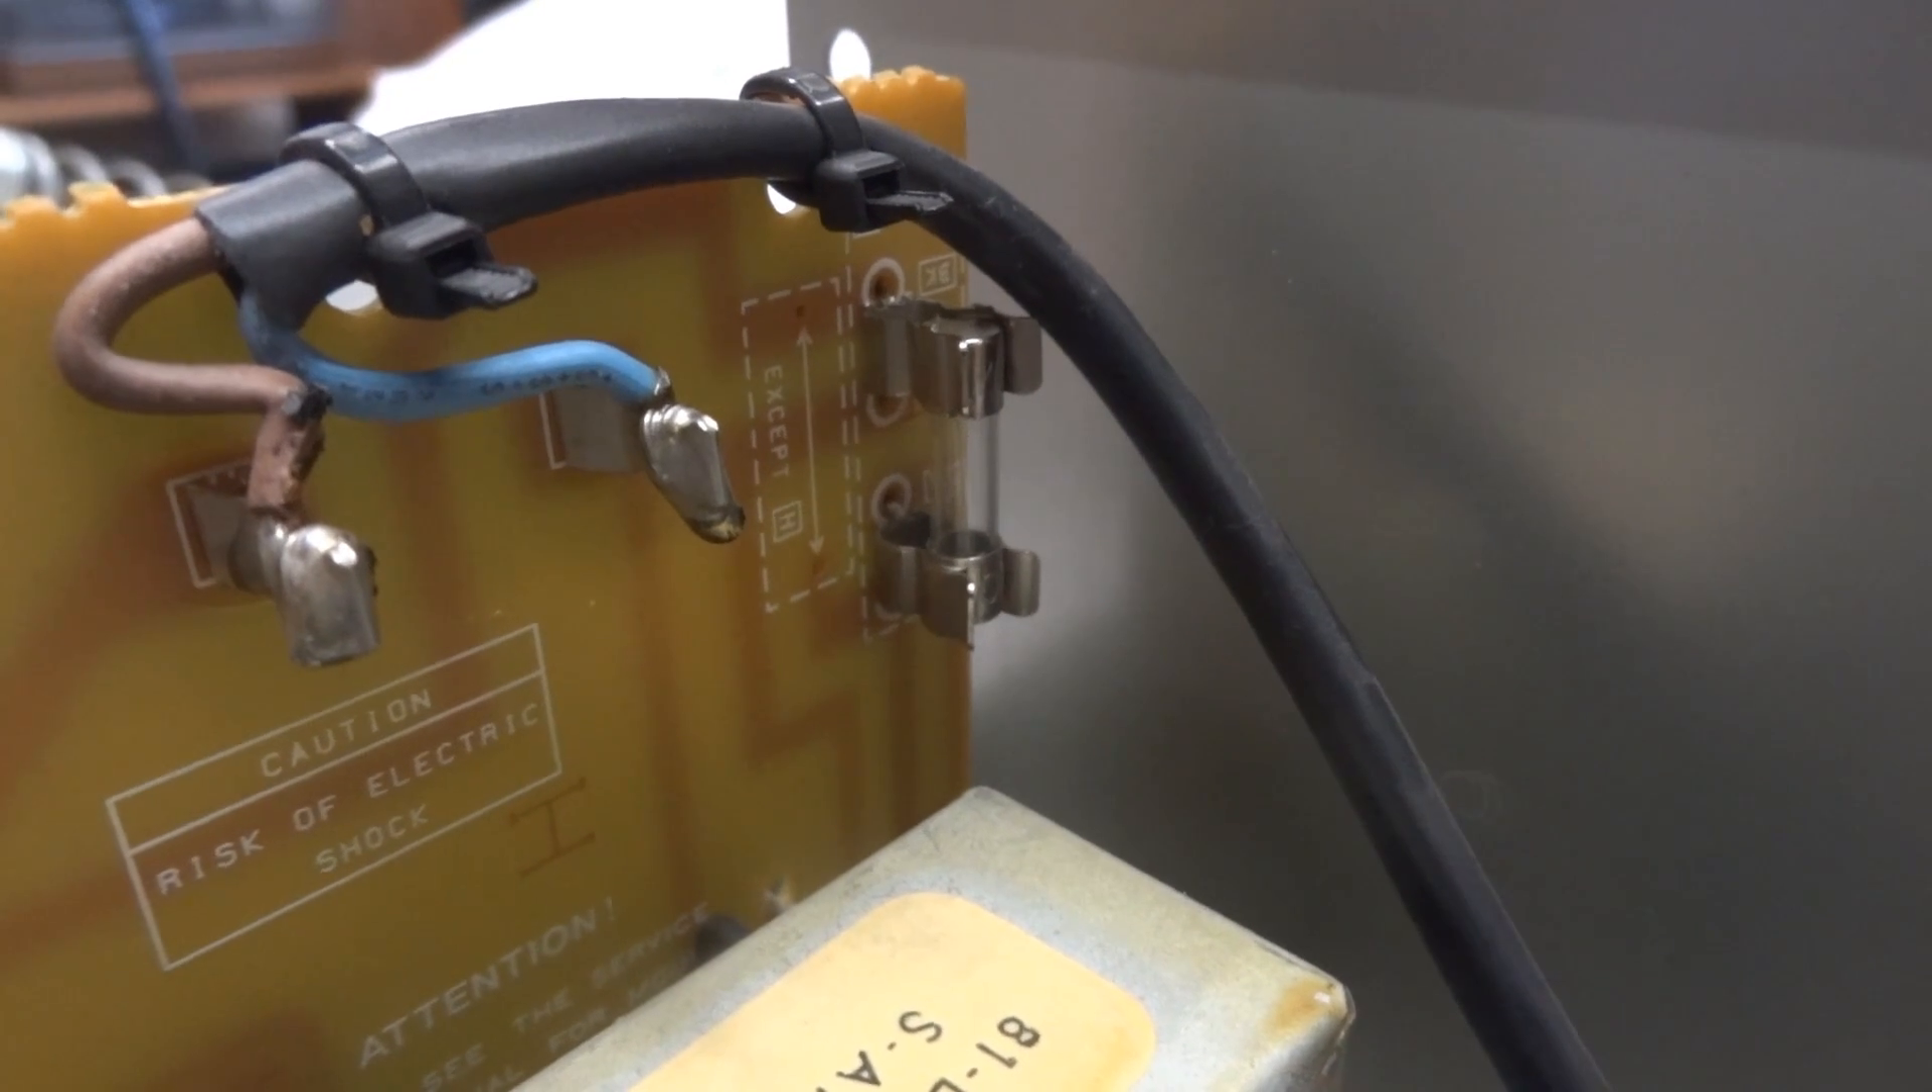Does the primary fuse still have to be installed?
No.